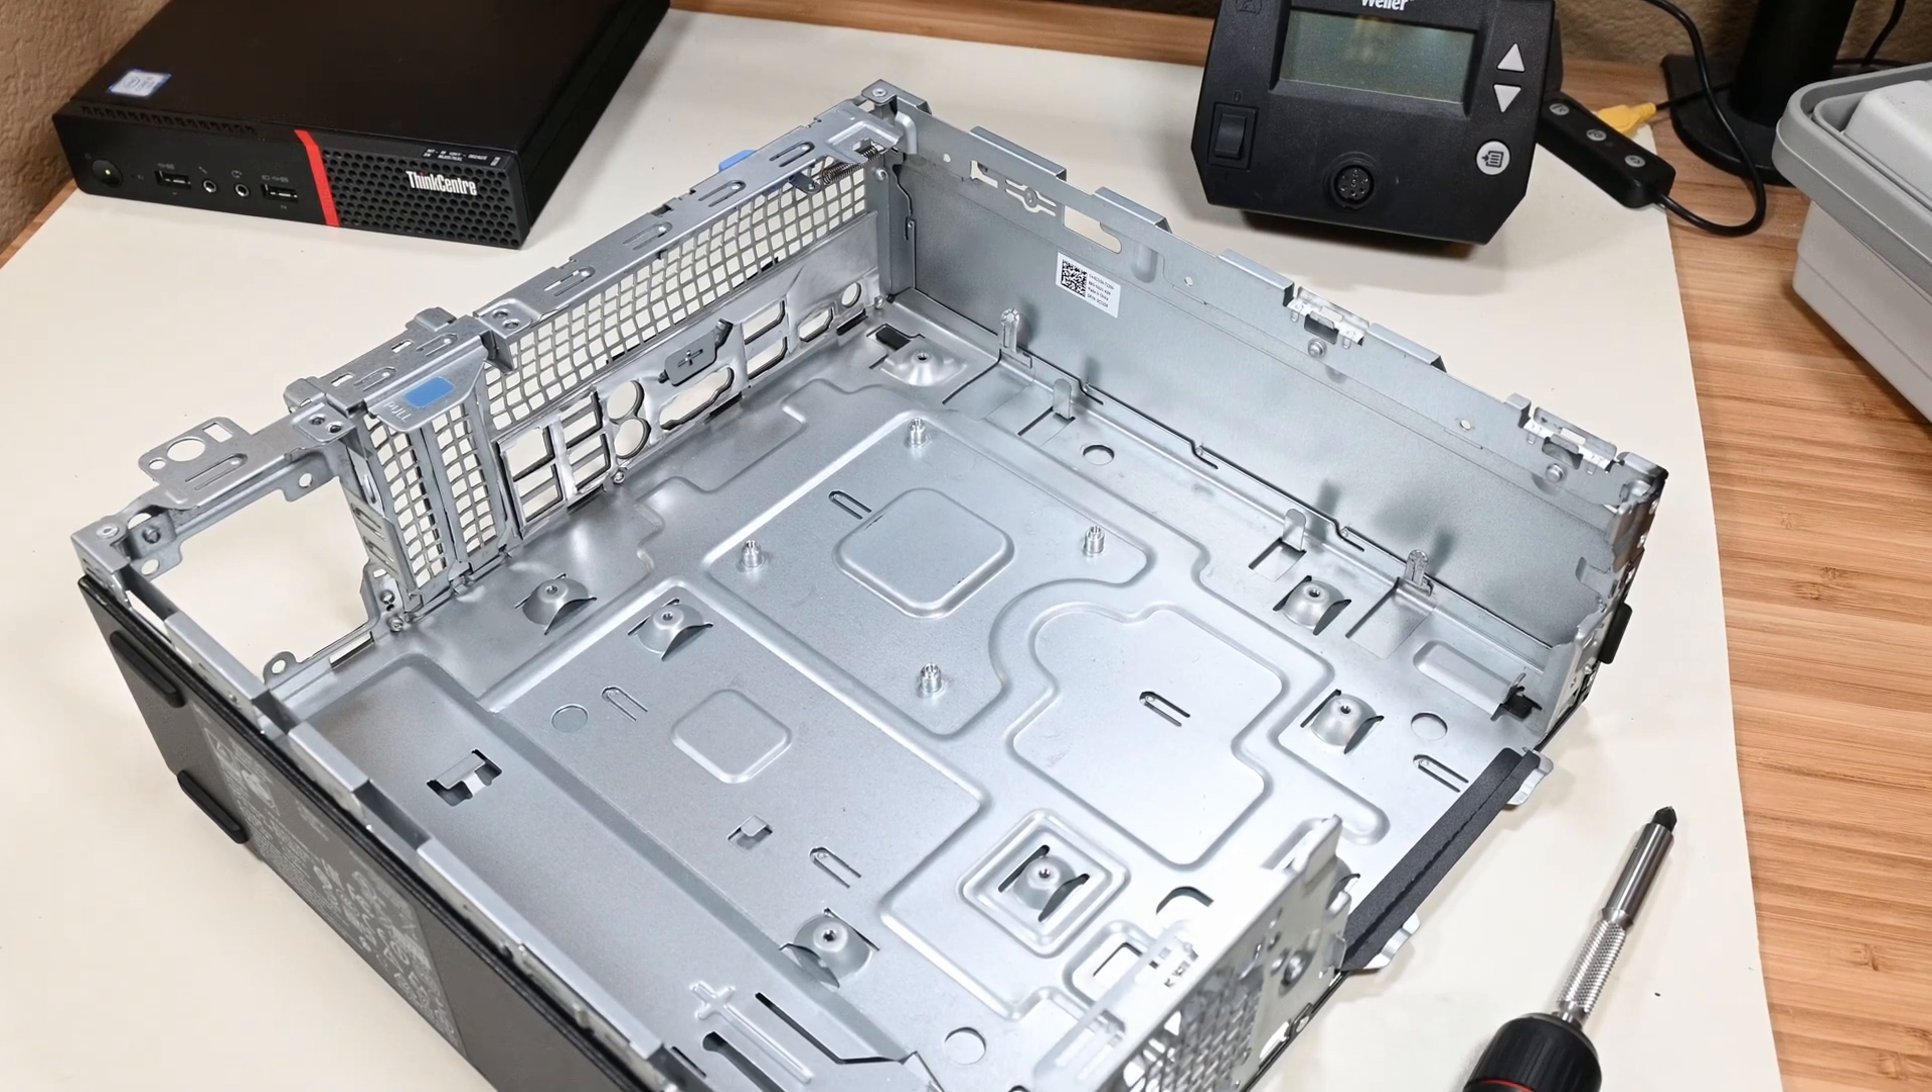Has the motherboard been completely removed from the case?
Yes.